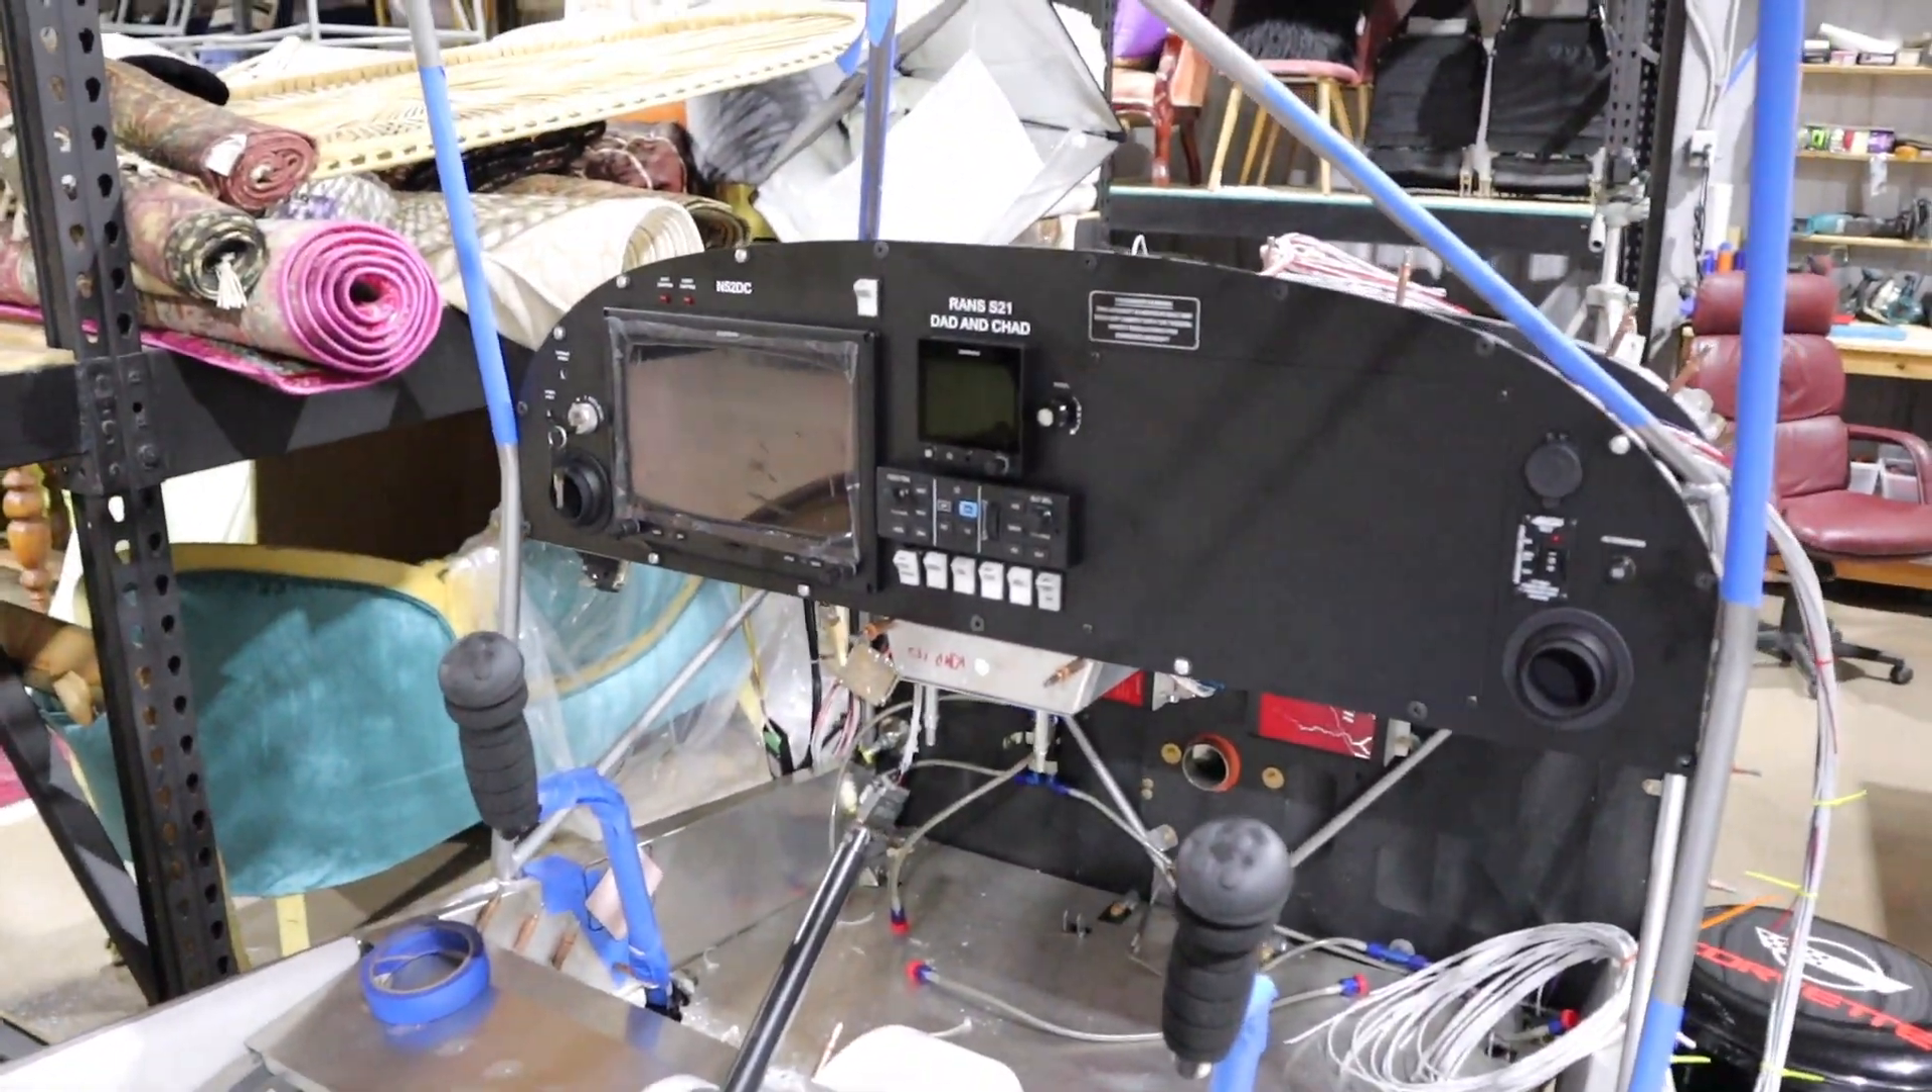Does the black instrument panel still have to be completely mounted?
No.